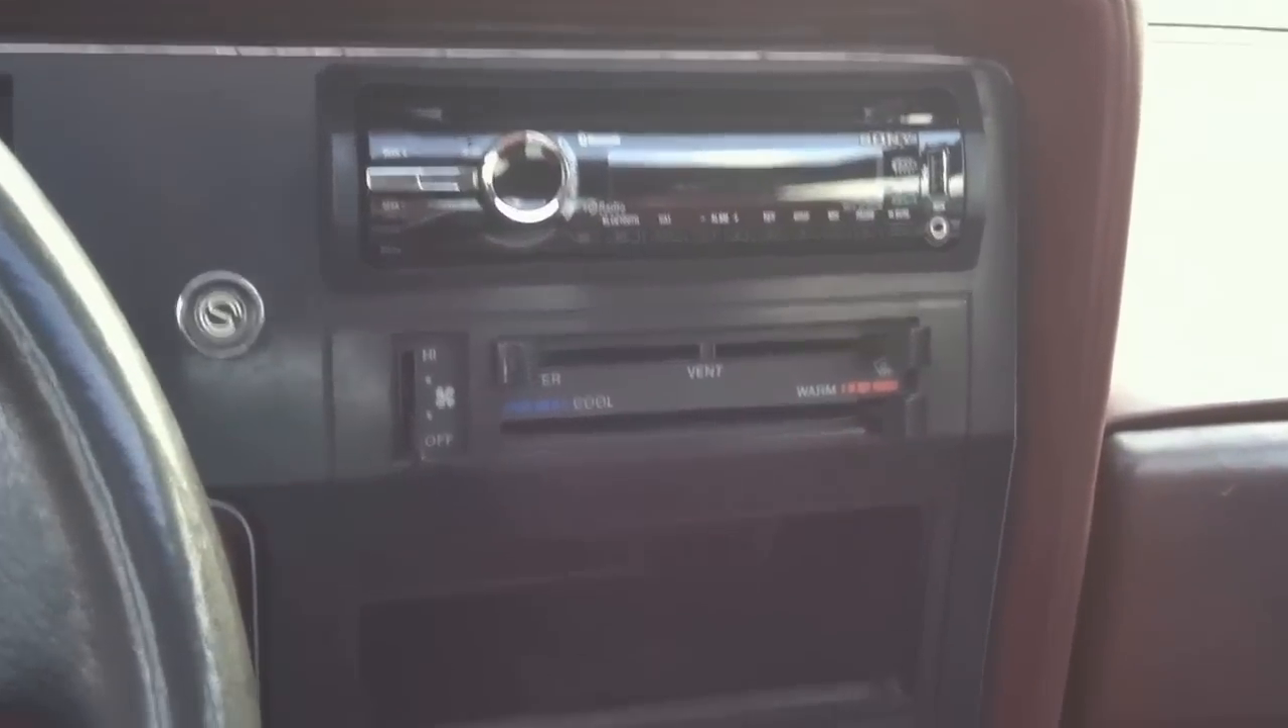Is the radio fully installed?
Yes.